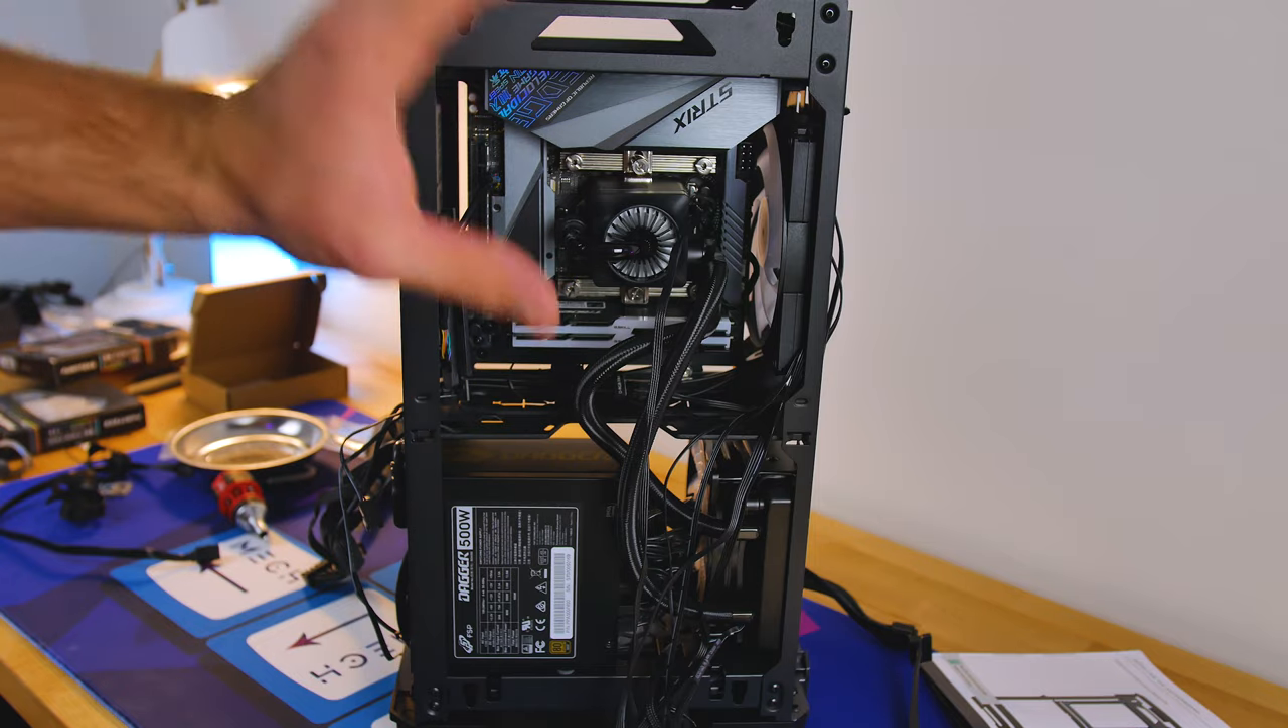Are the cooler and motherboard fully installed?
Yes.